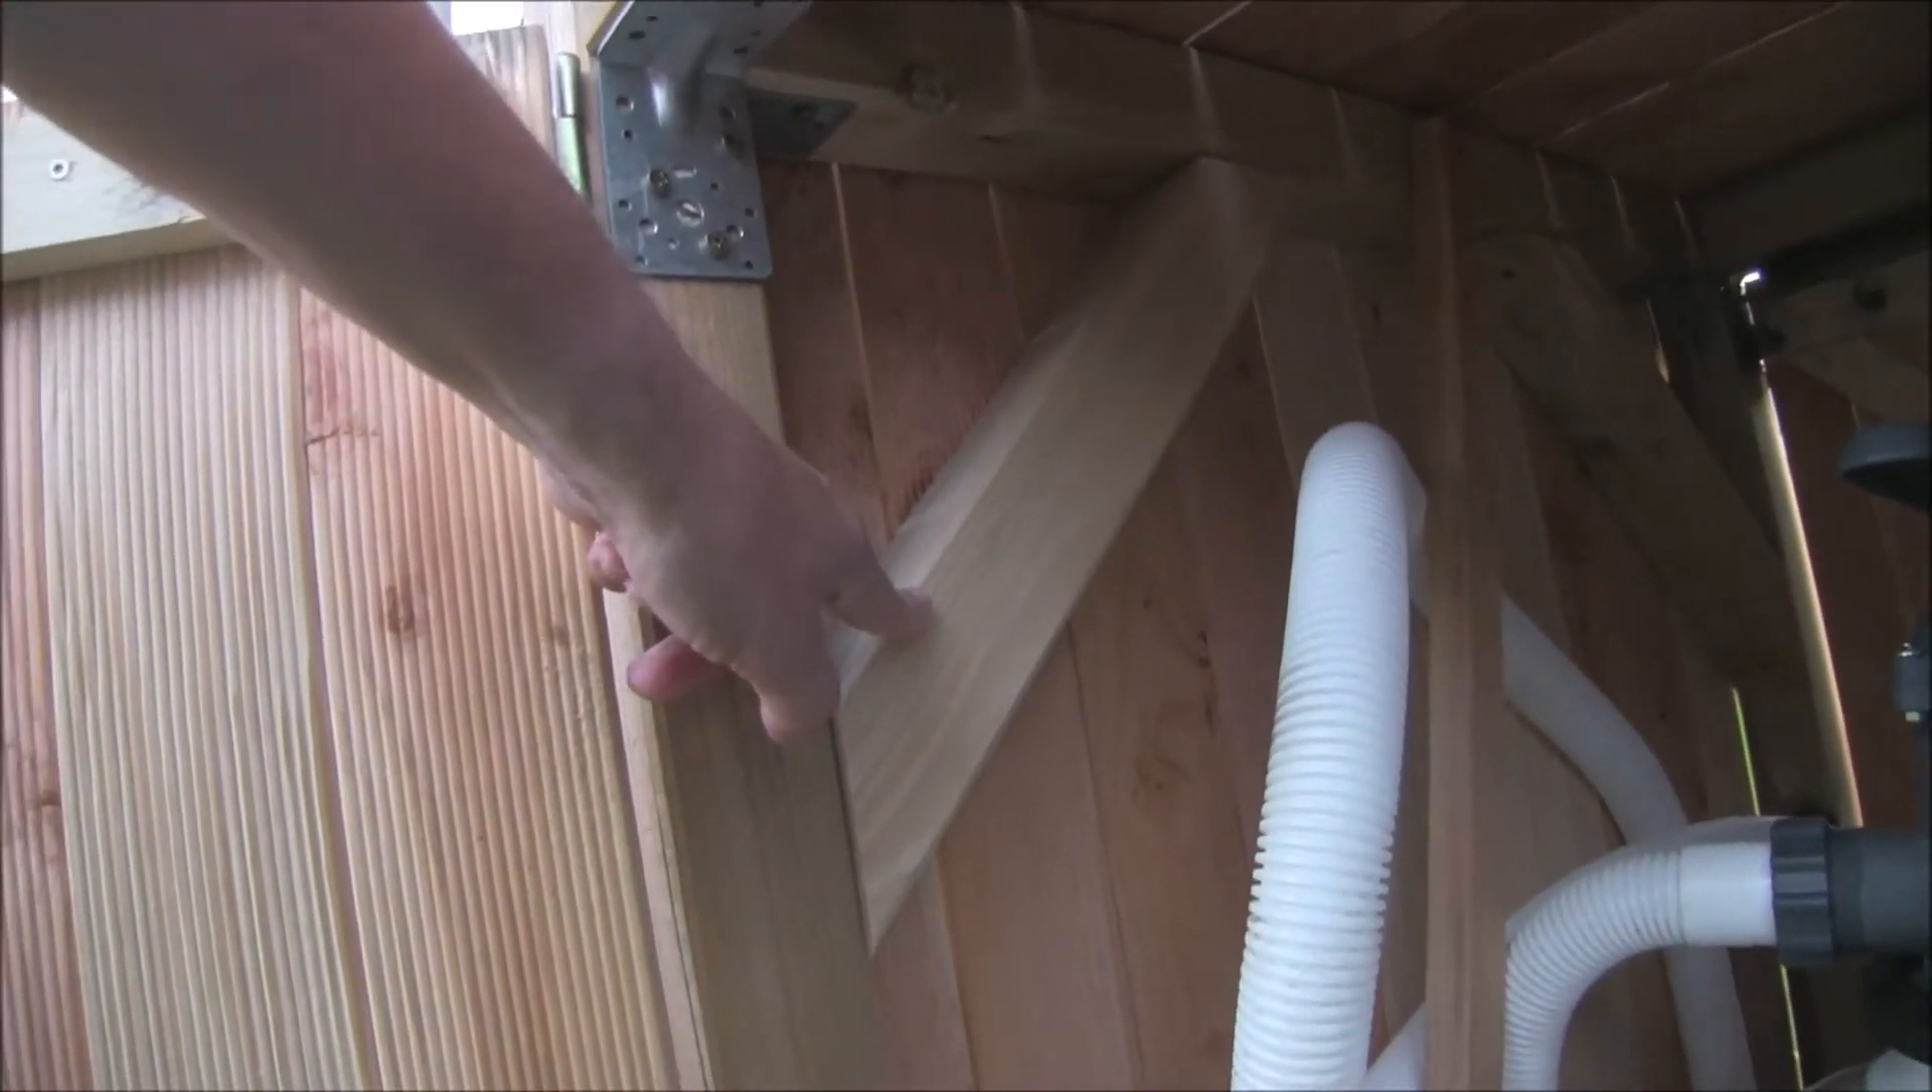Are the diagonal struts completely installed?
Yes.